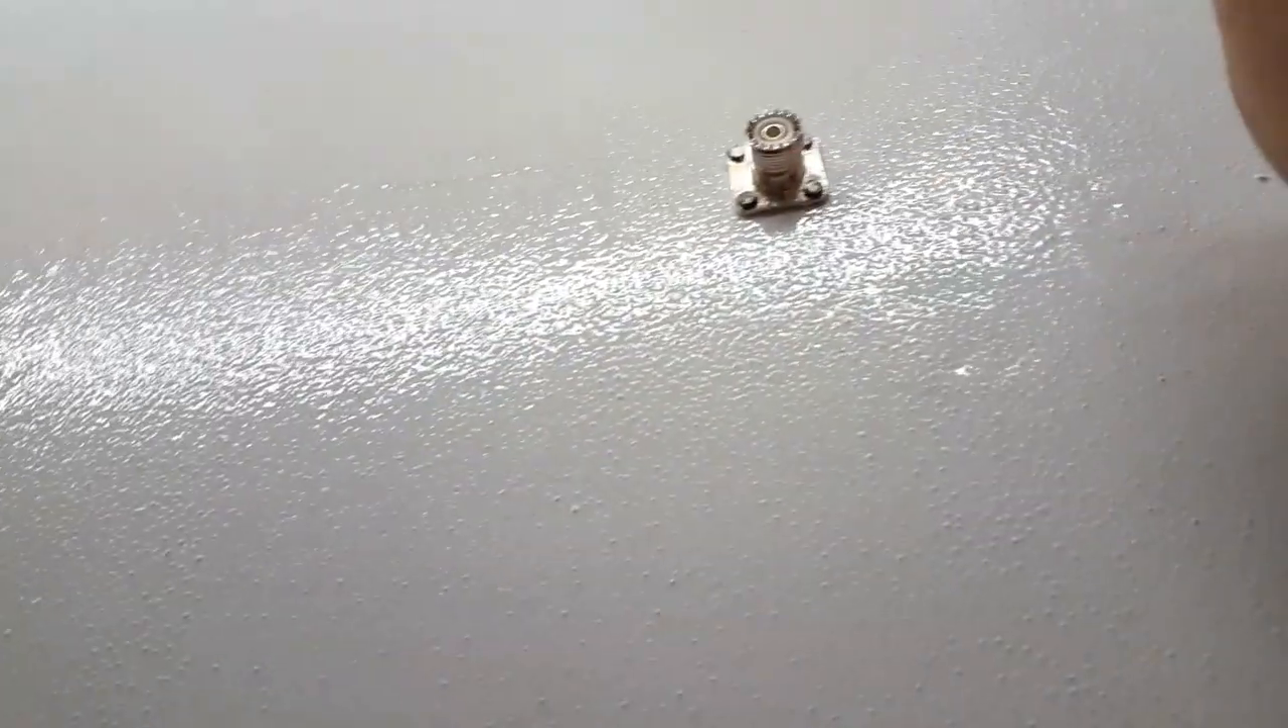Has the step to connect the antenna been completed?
No.